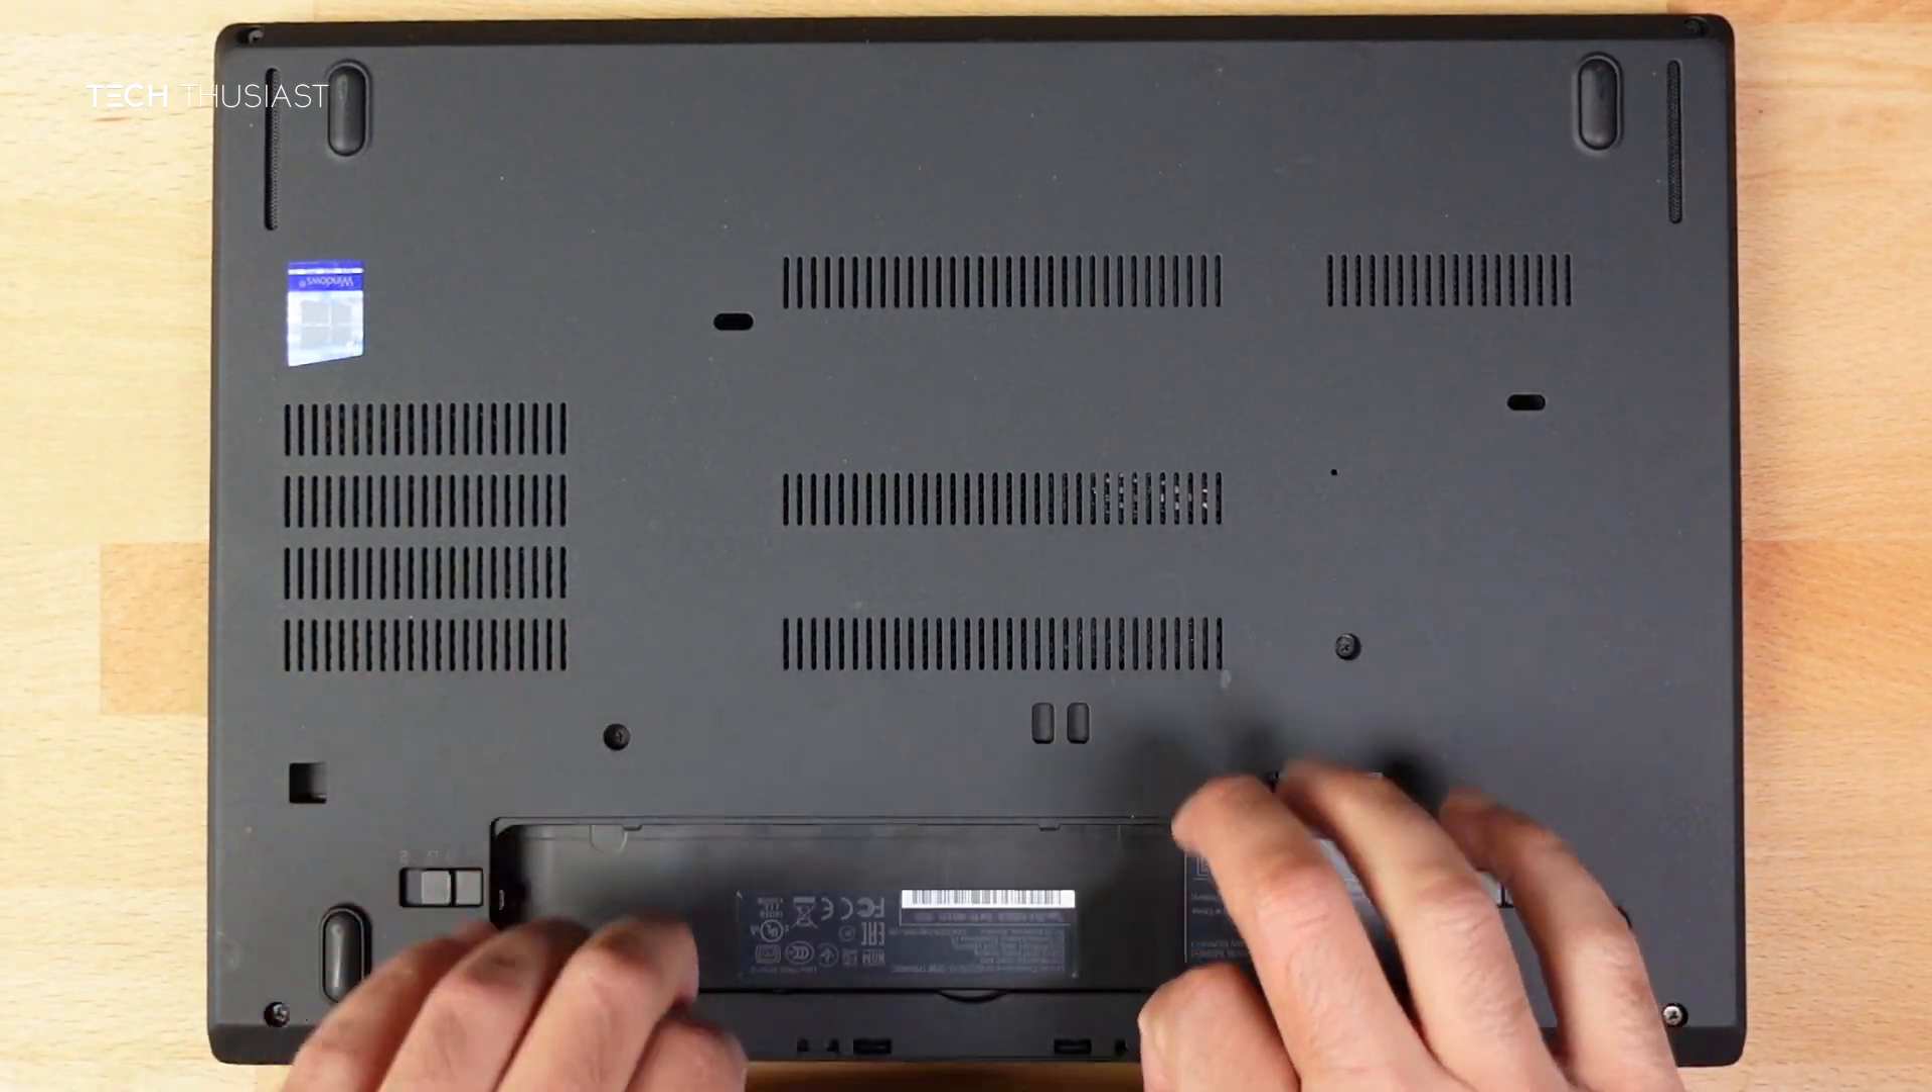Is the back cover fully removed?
No.